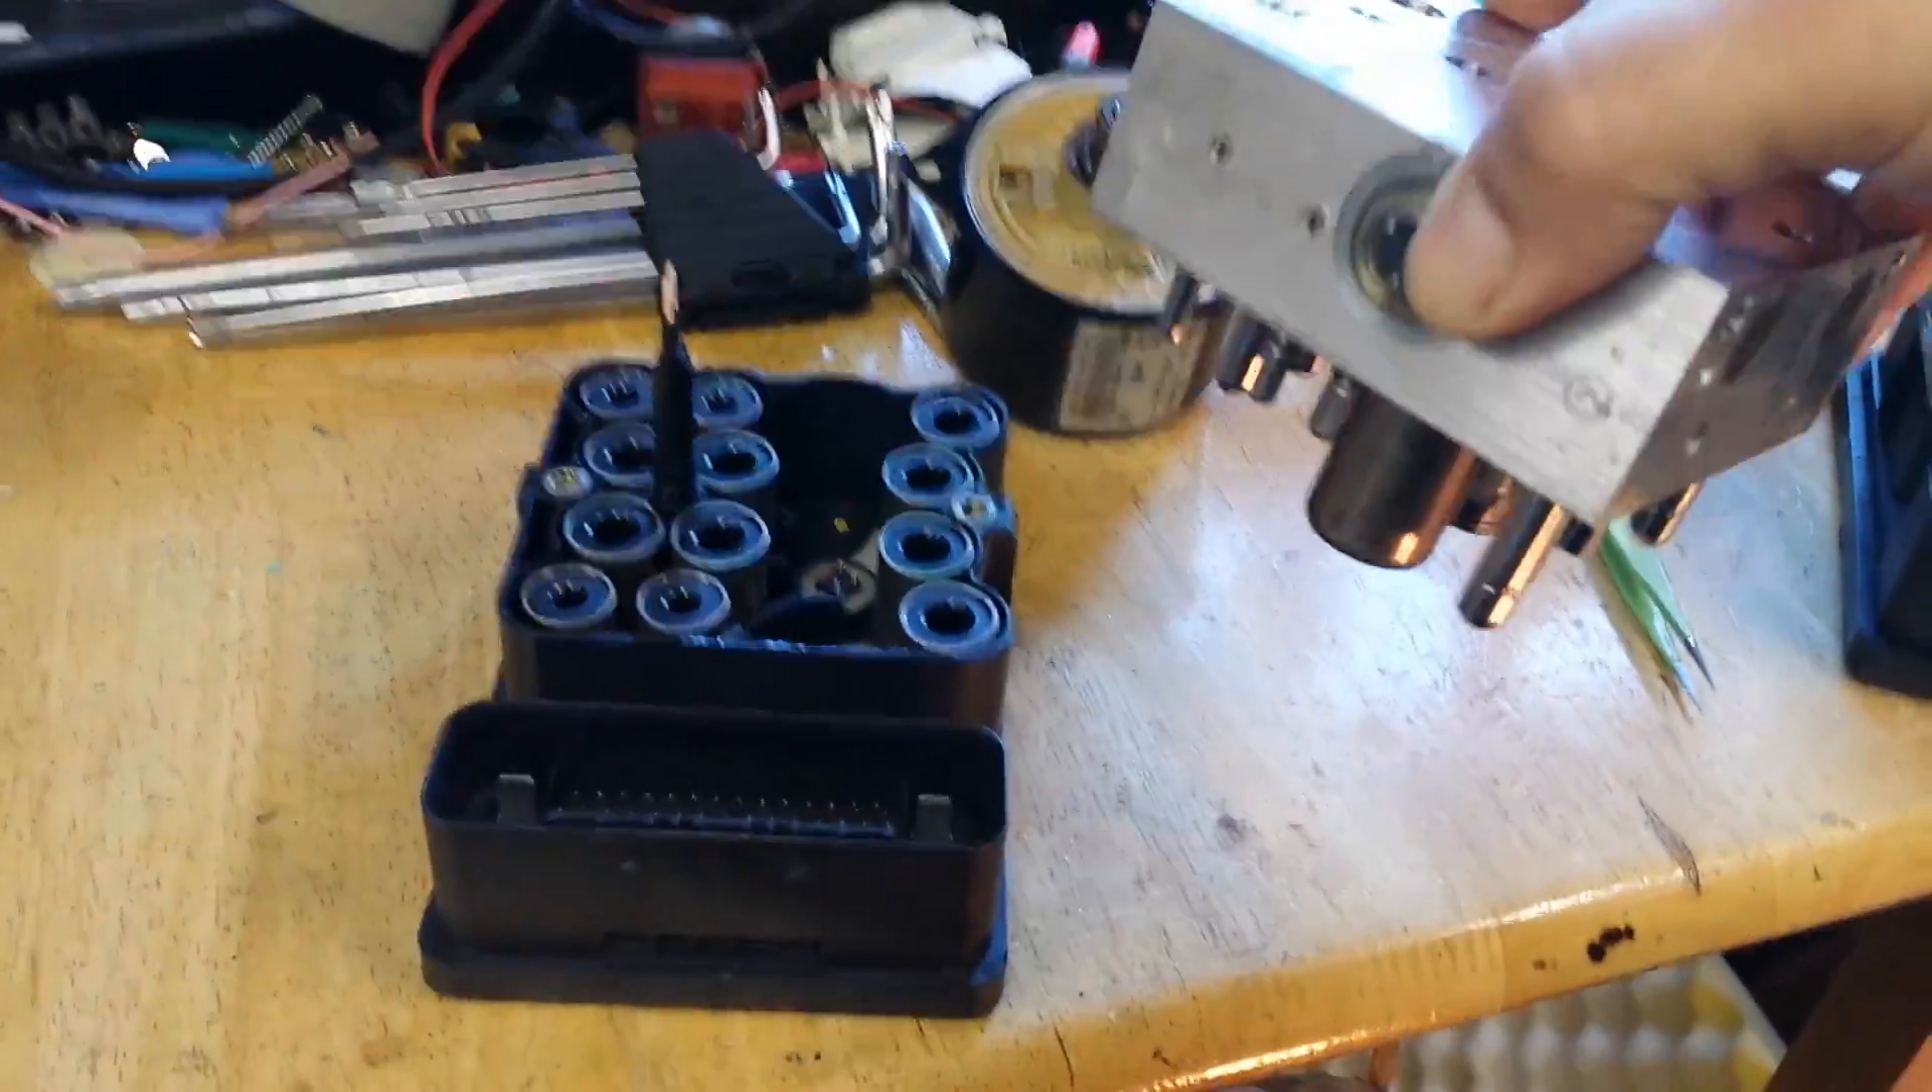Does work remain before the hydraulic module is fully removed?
No.